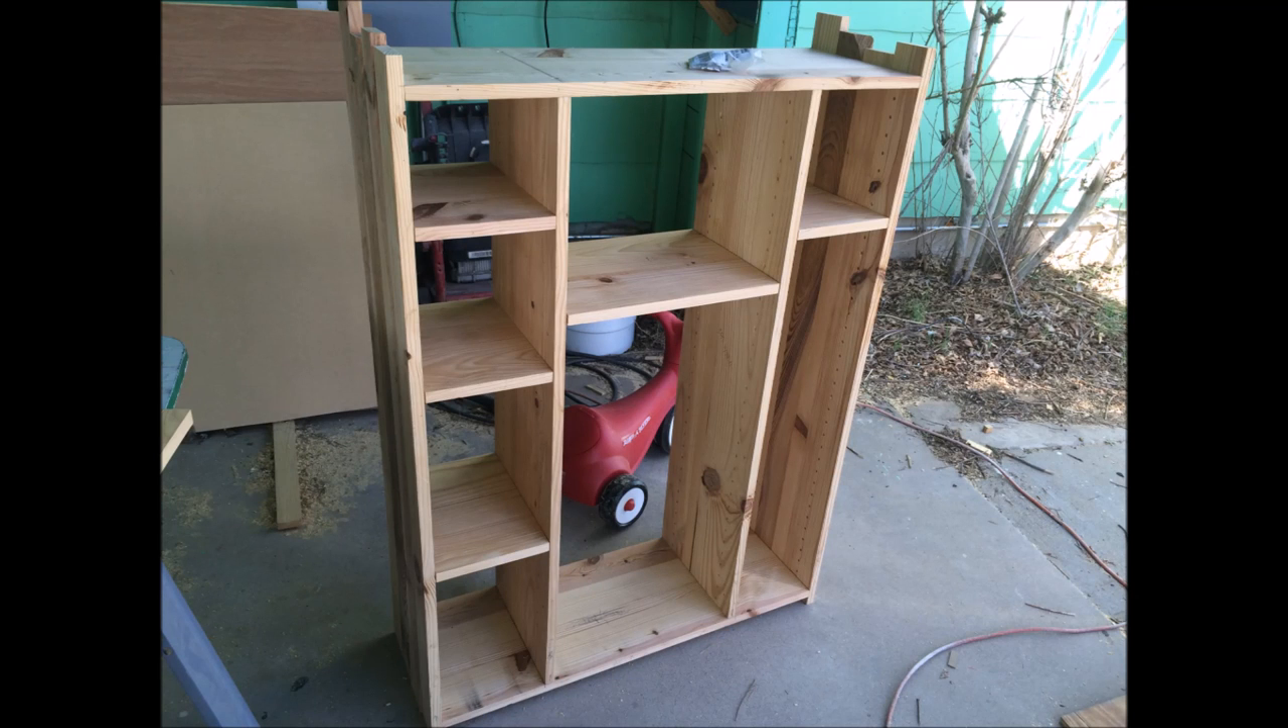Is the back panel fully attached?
No.